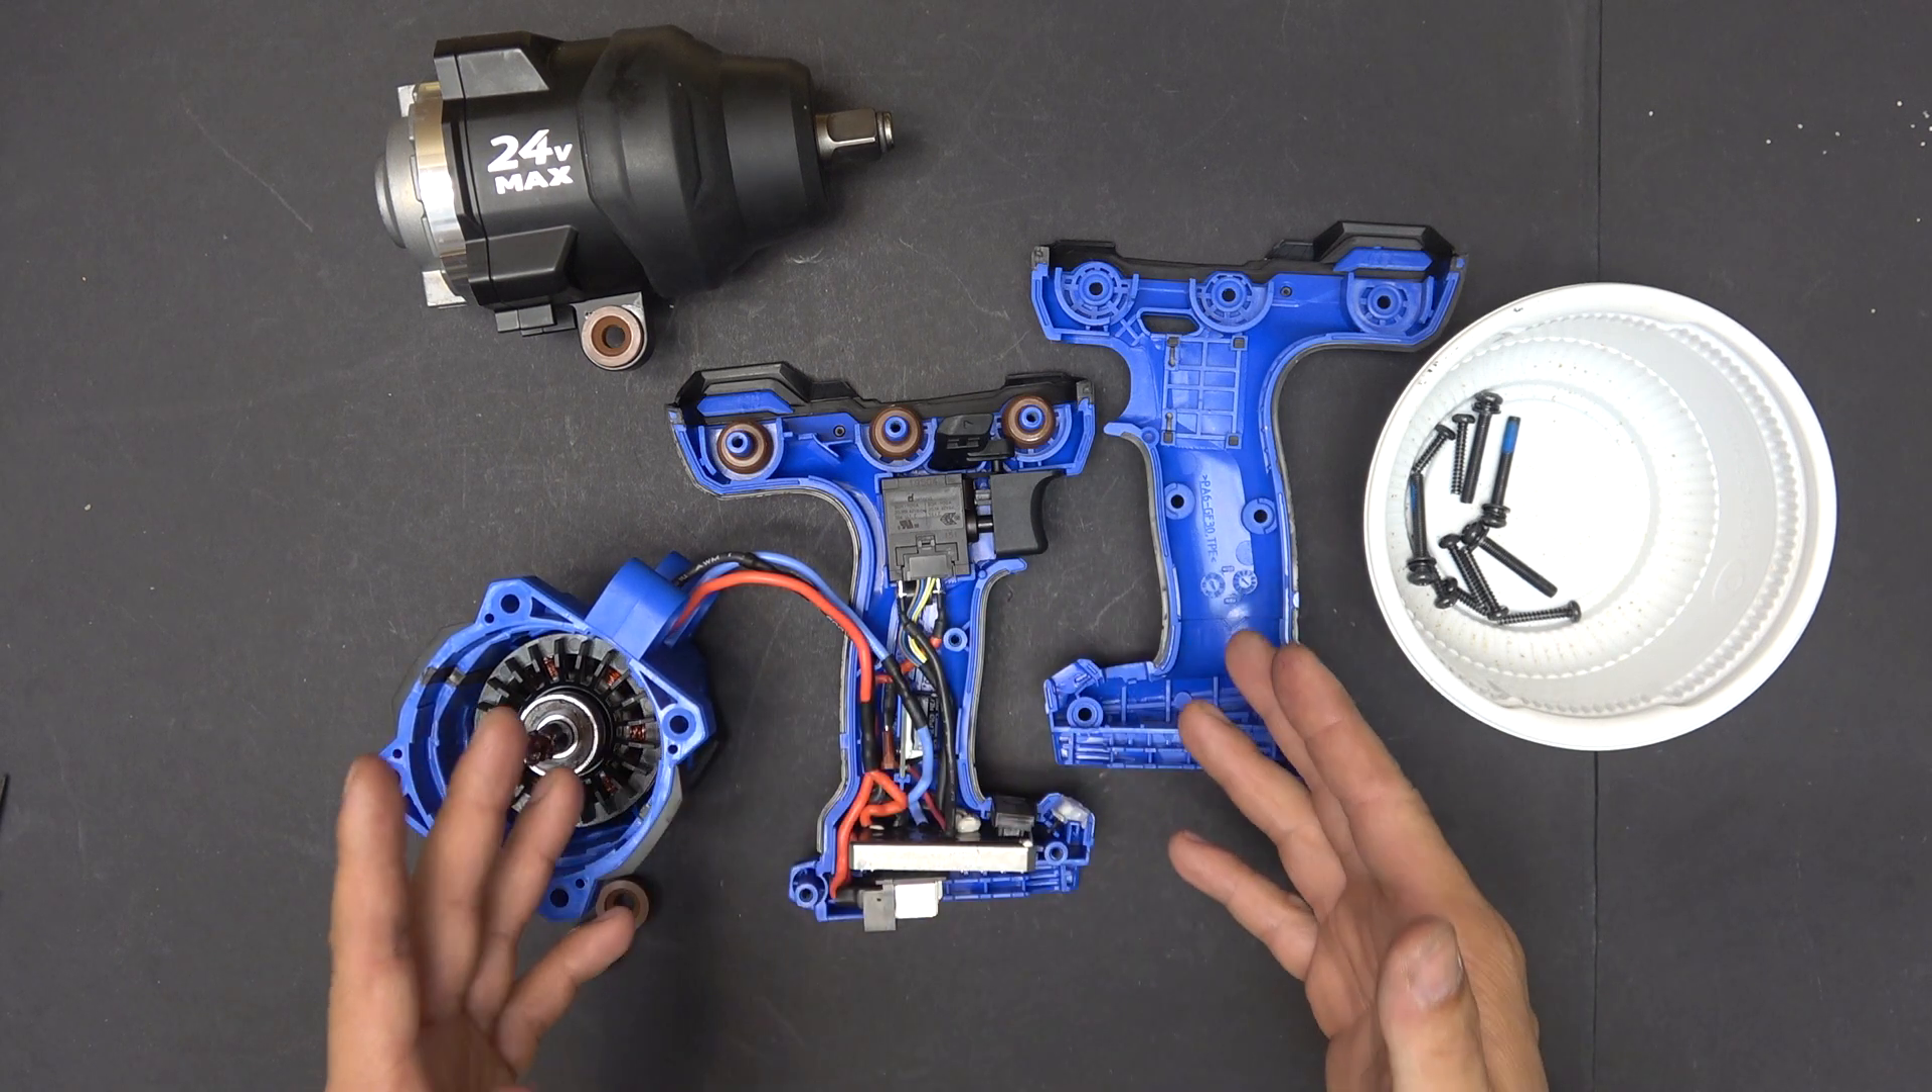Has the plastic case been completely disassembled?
Yes.